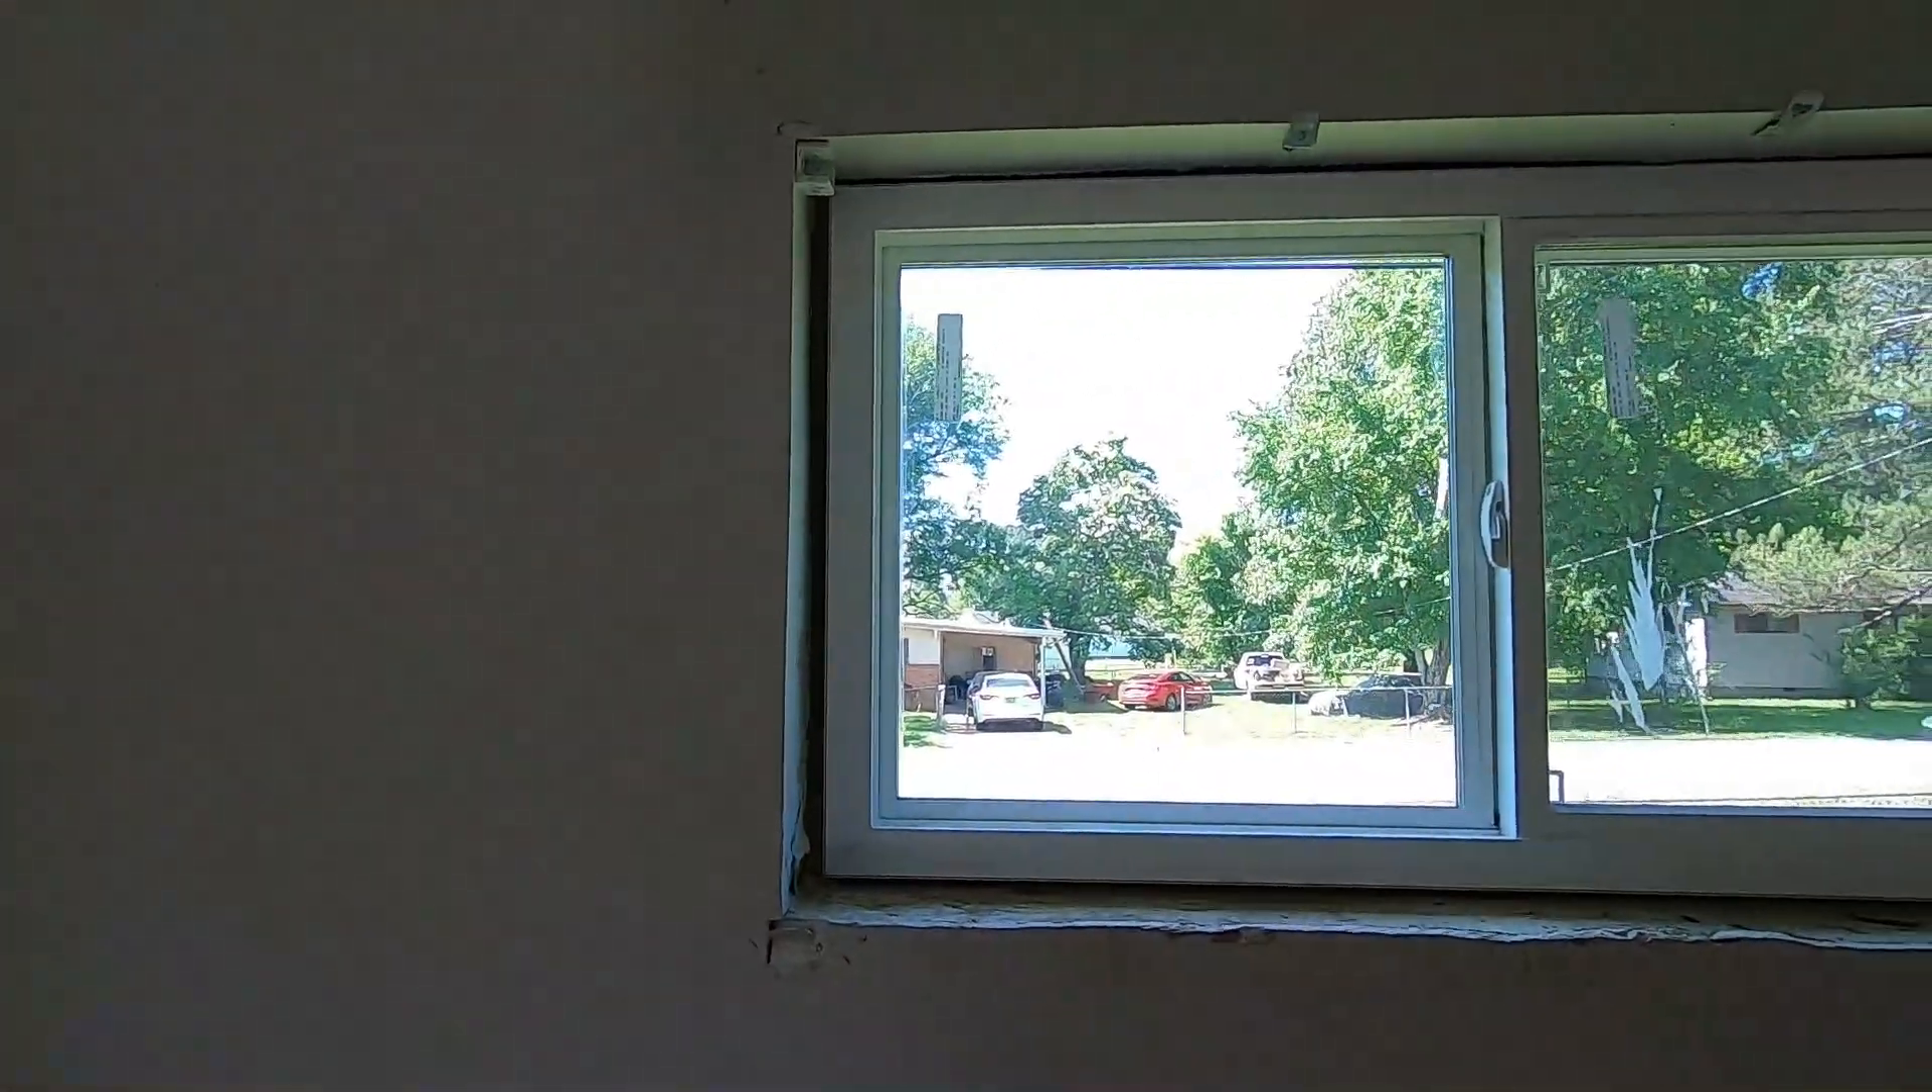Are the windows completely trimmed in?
No.